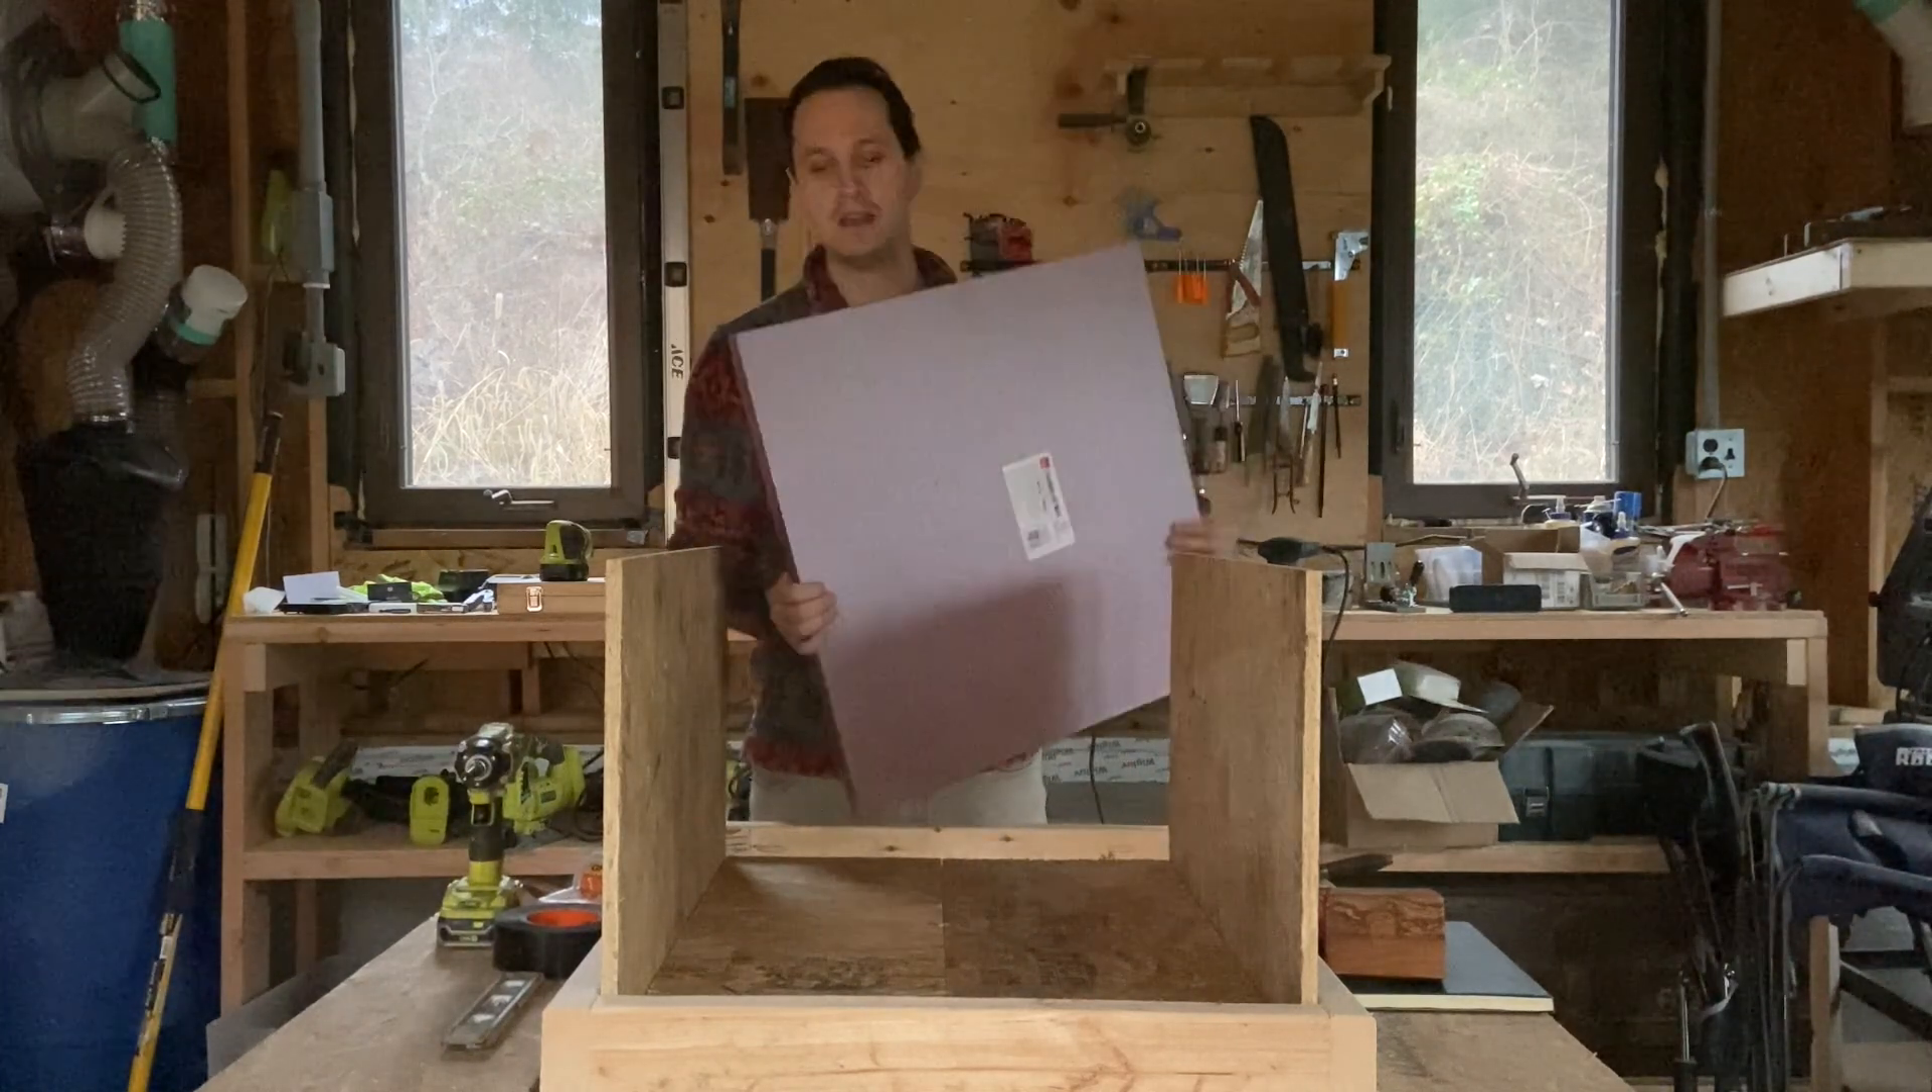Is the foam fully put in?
No.